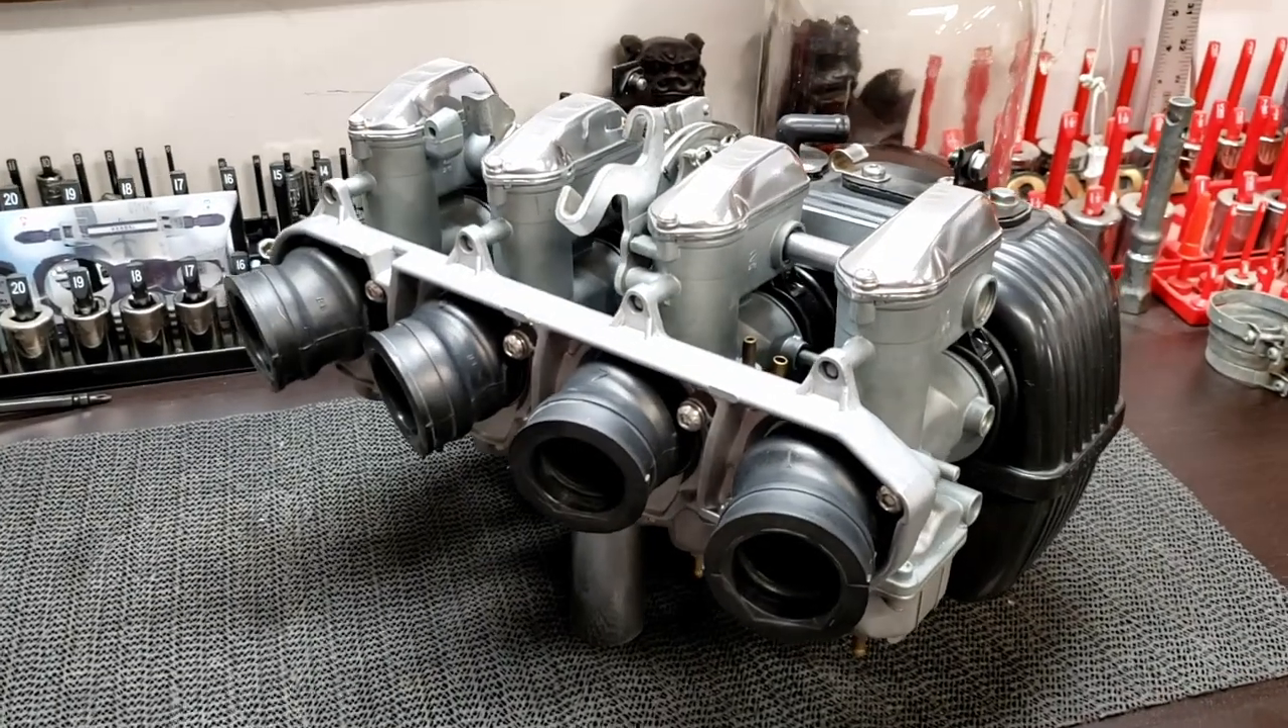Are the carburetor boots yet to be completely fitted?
No.